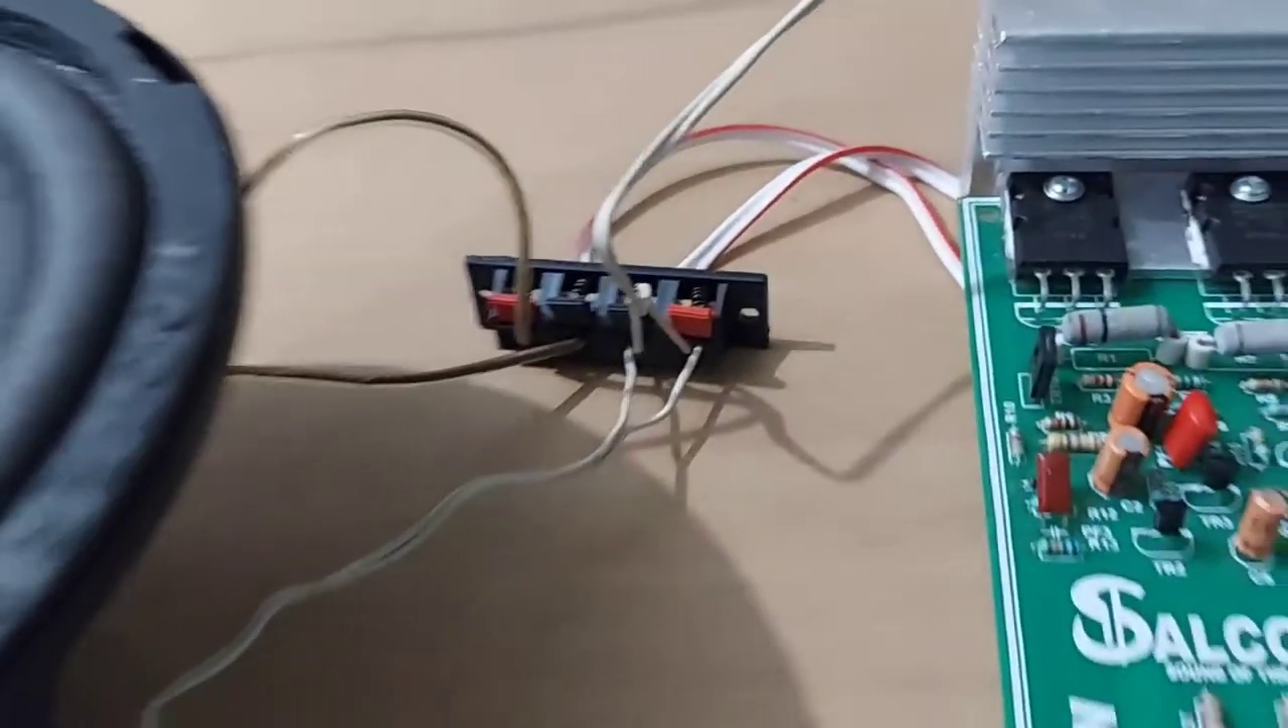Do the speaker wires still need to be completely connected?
No.